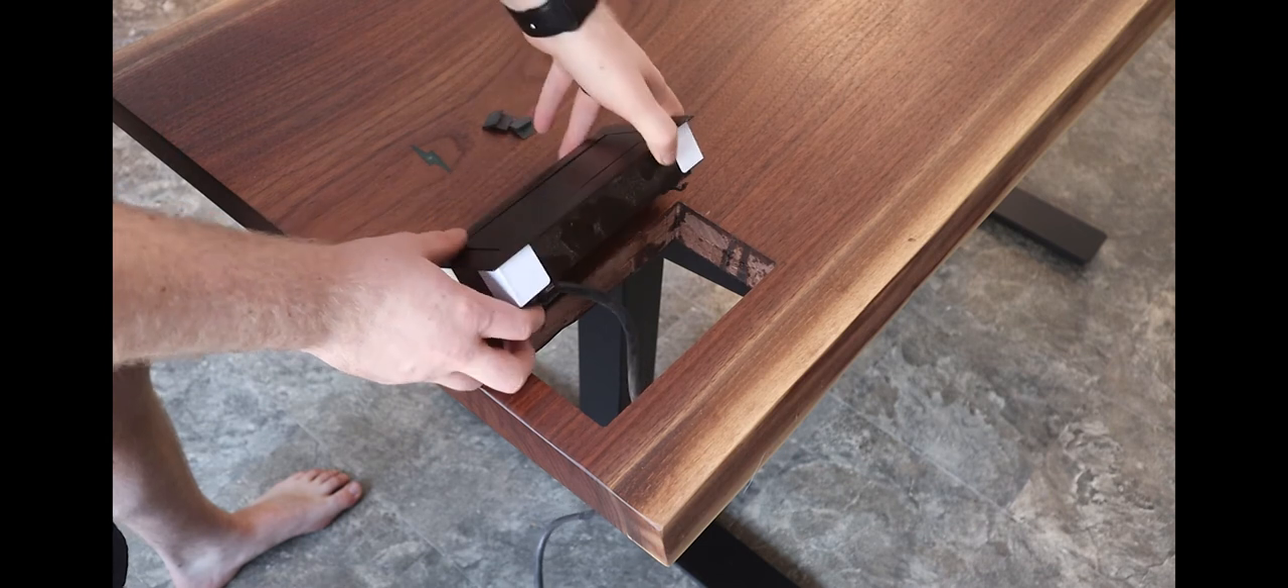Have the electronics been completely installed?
No.